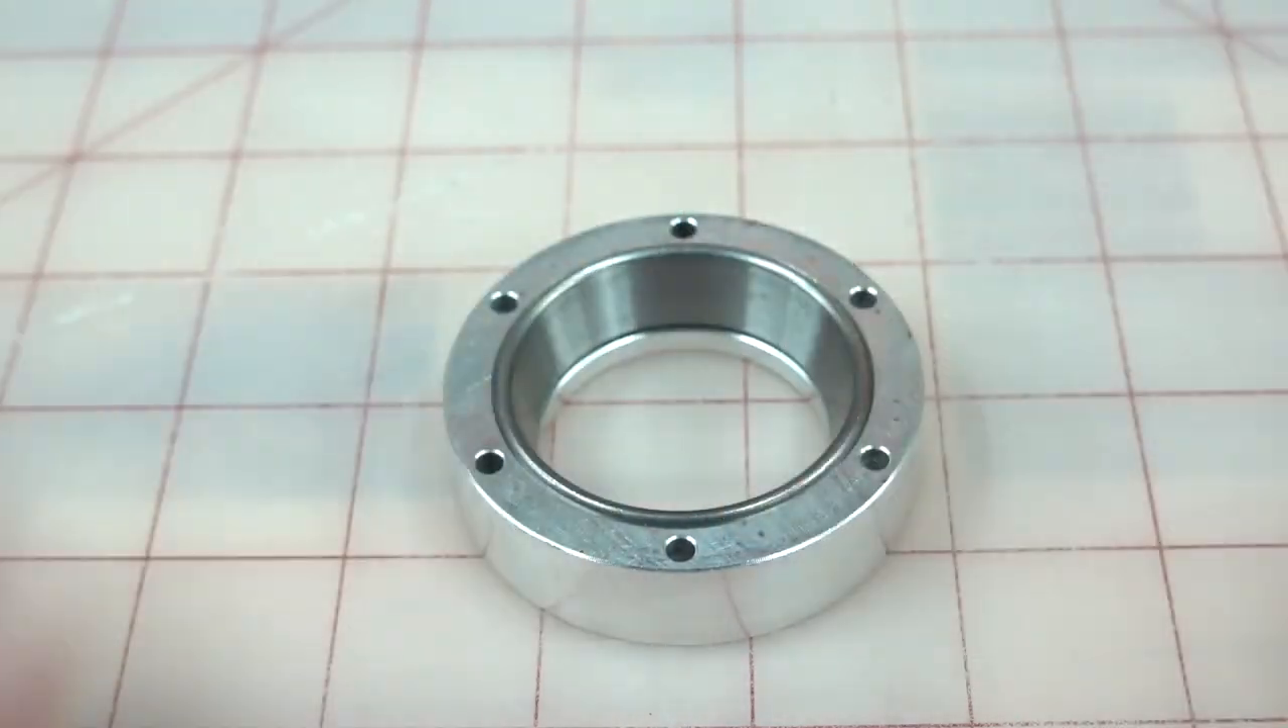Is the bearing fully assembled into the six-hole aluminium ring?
No.